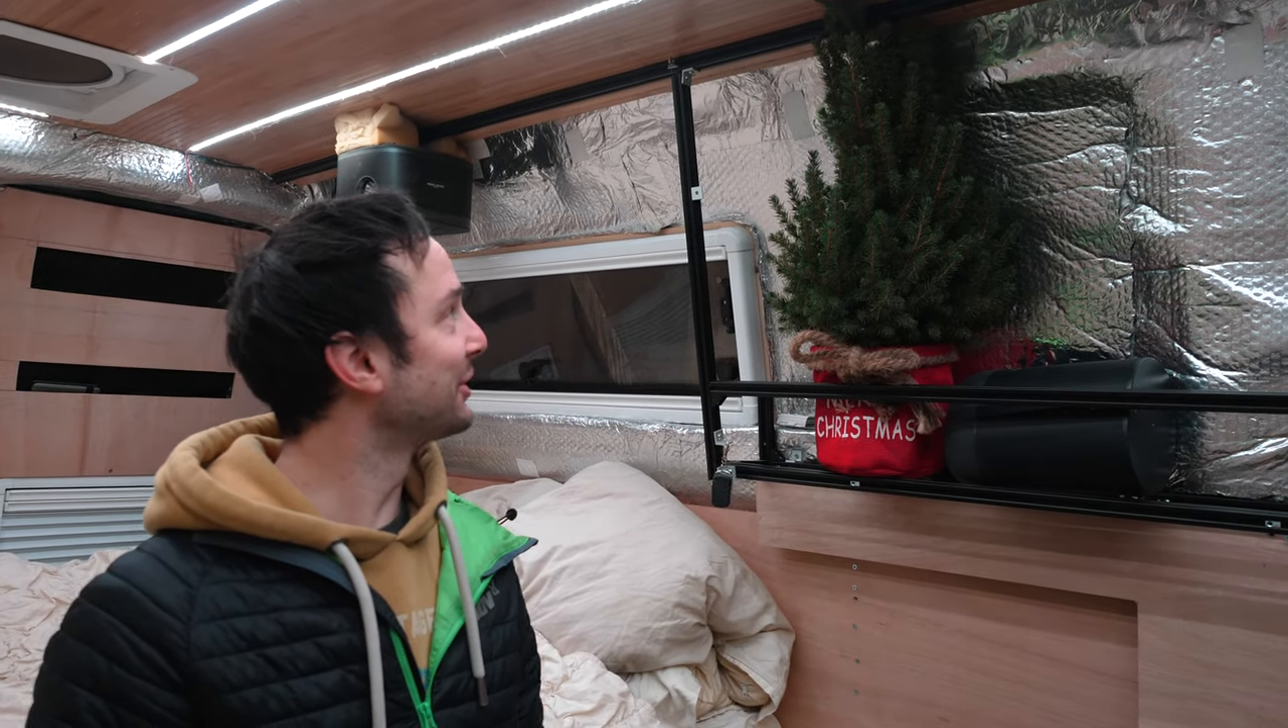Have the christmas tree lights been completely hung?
No.